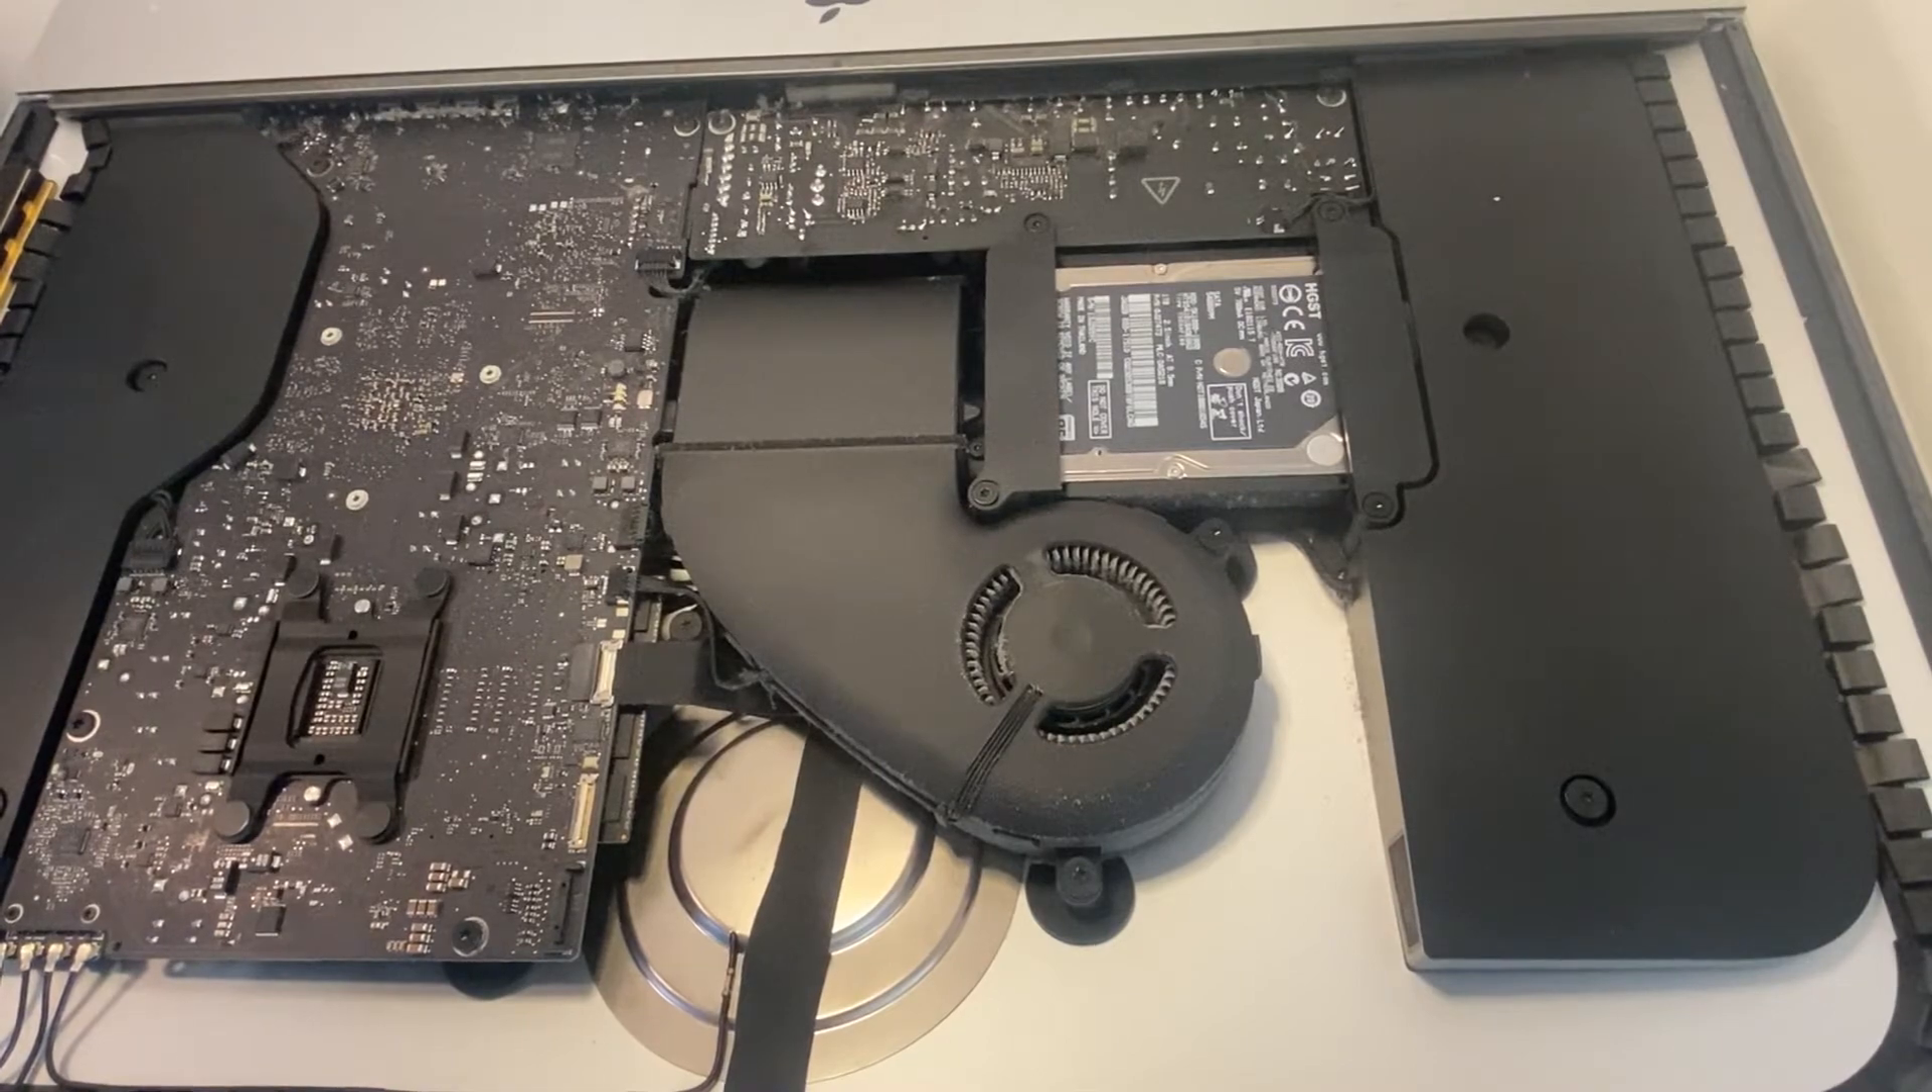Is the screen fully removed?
Yes.